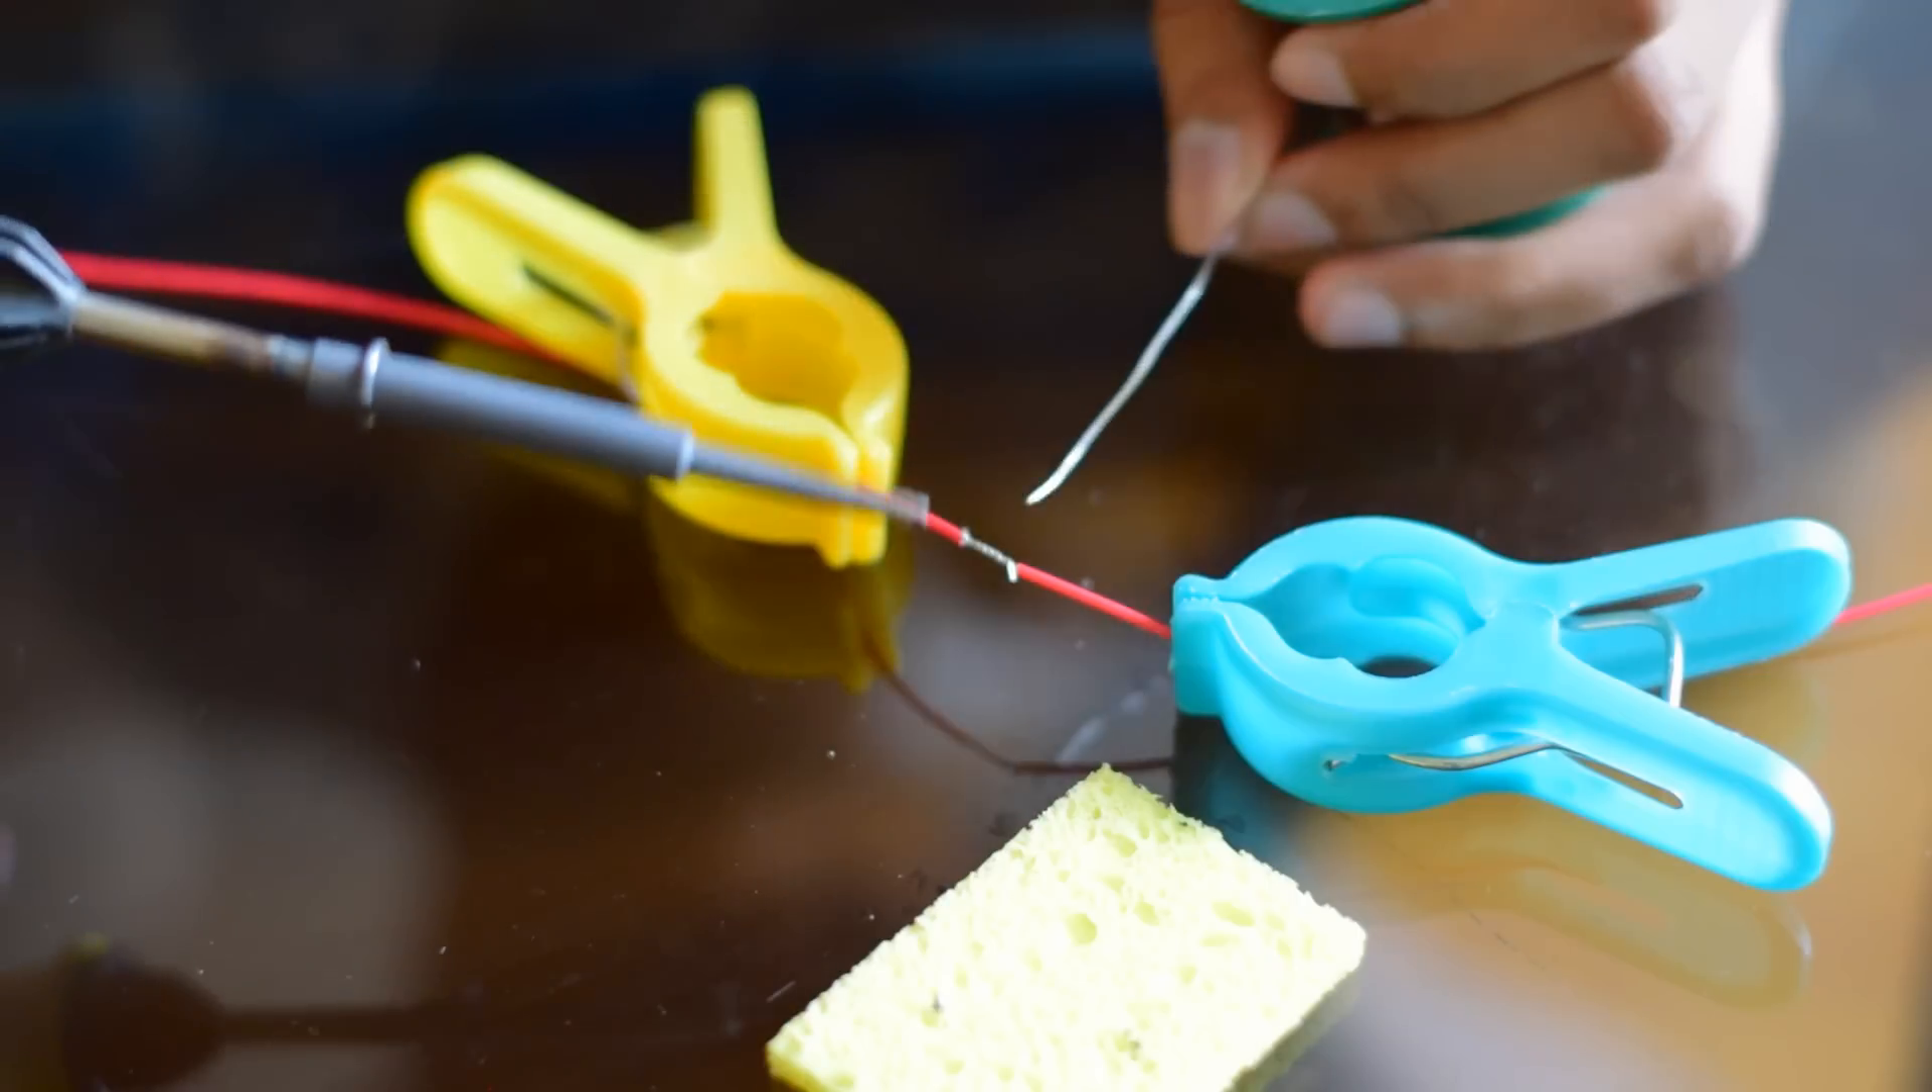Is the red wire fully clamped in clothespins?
Yes.